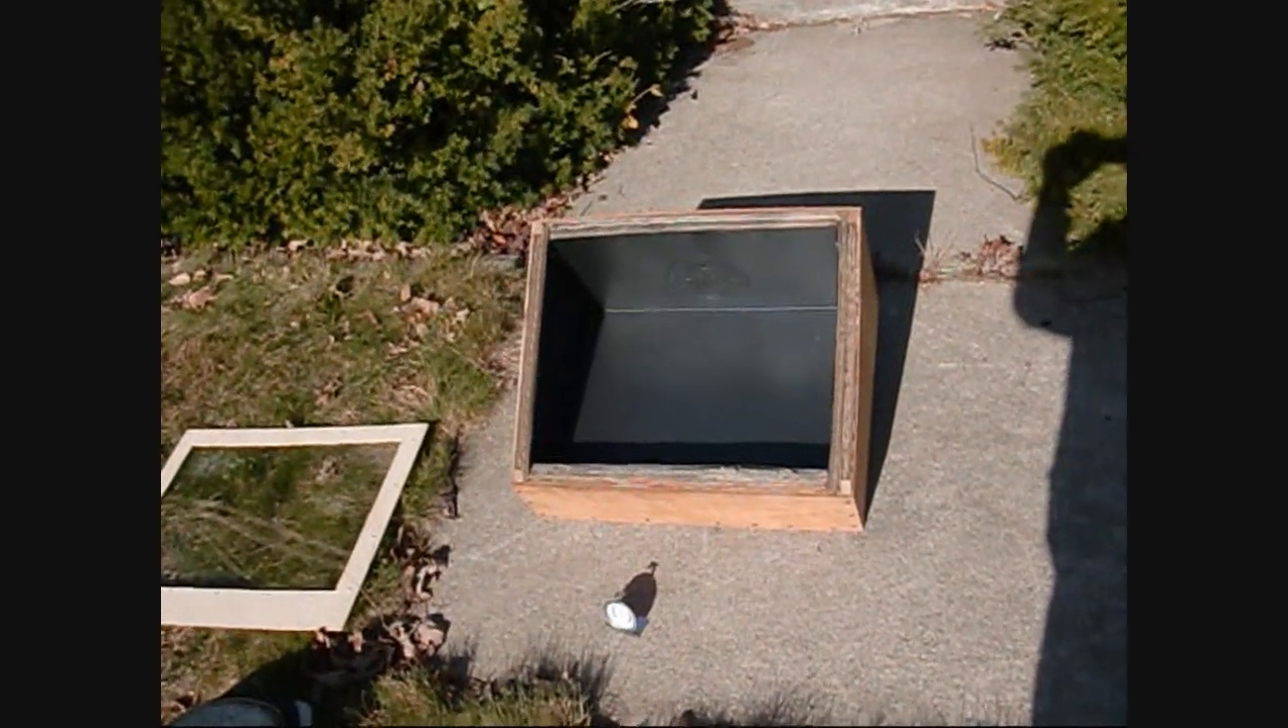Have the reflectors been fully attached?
No.